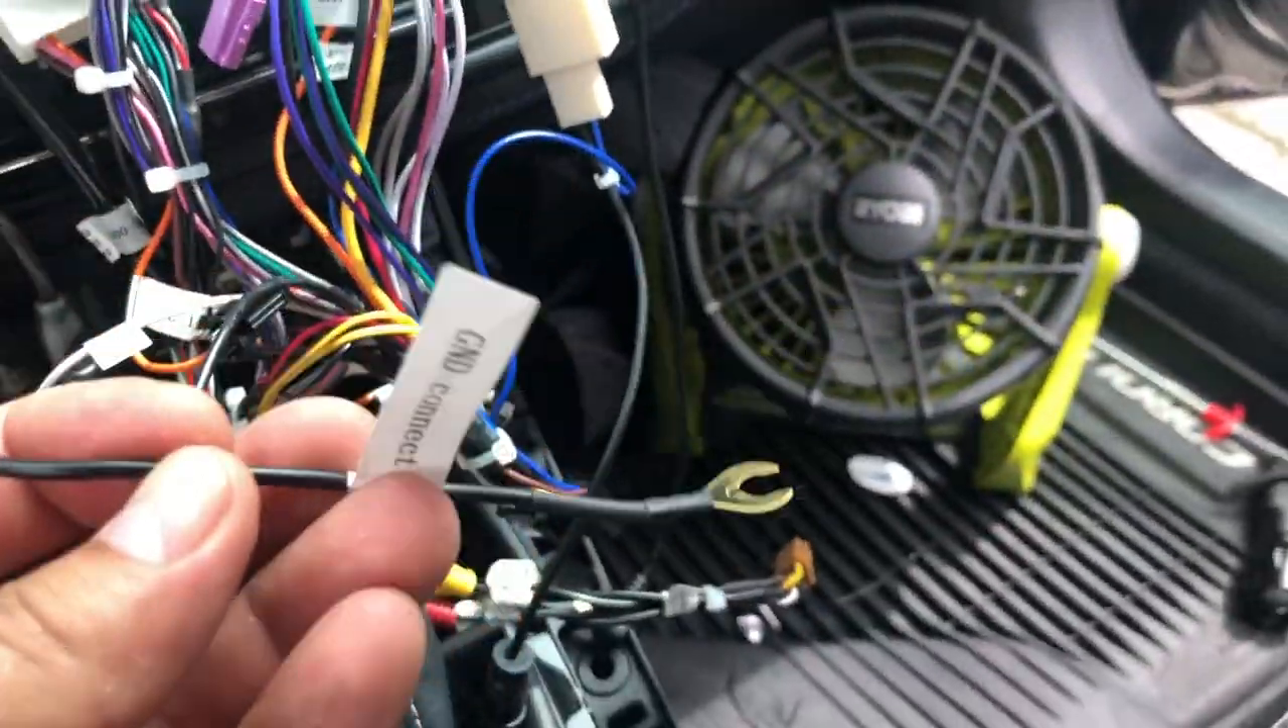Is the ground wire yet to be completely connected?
Yes.